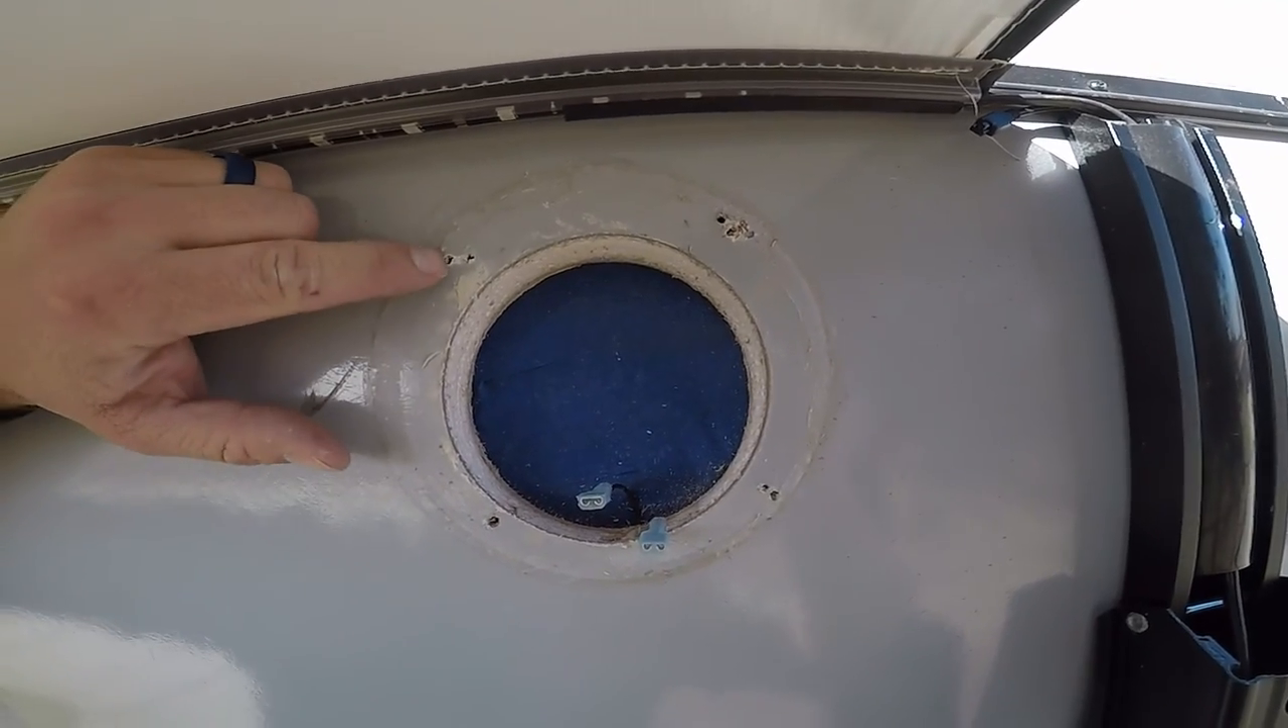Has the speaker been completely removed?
Yes.